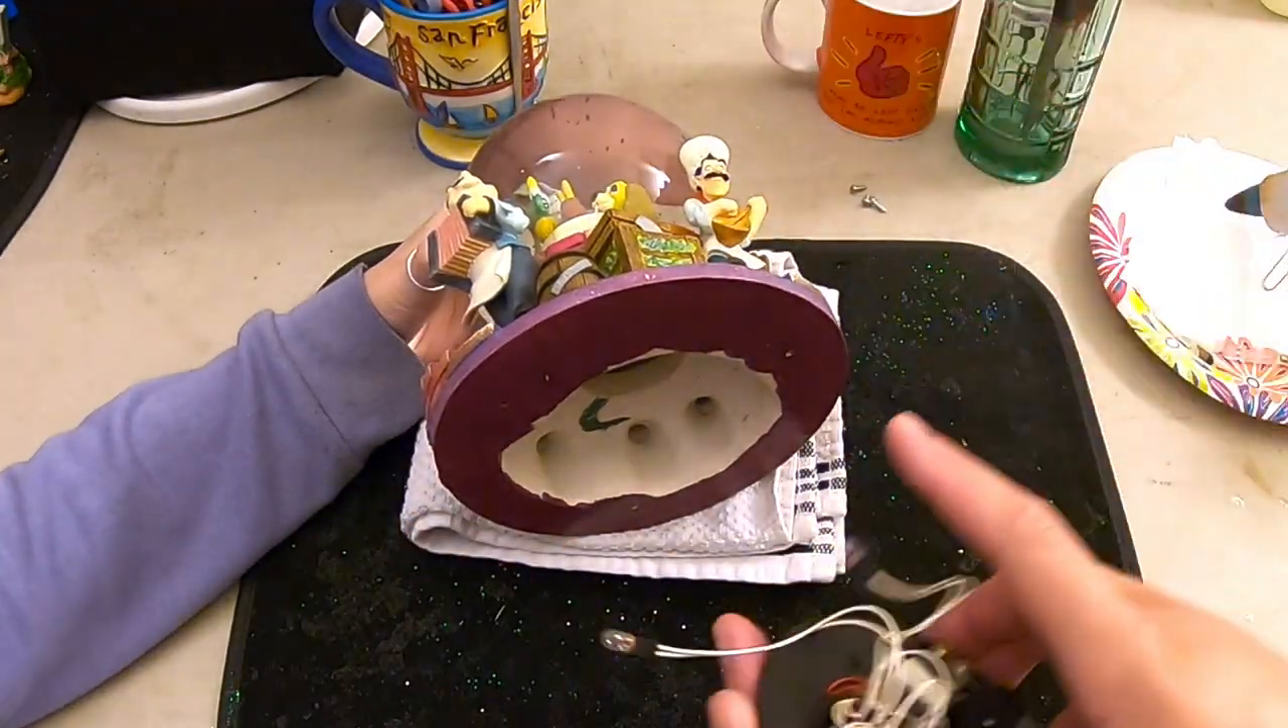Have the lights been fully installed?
No.